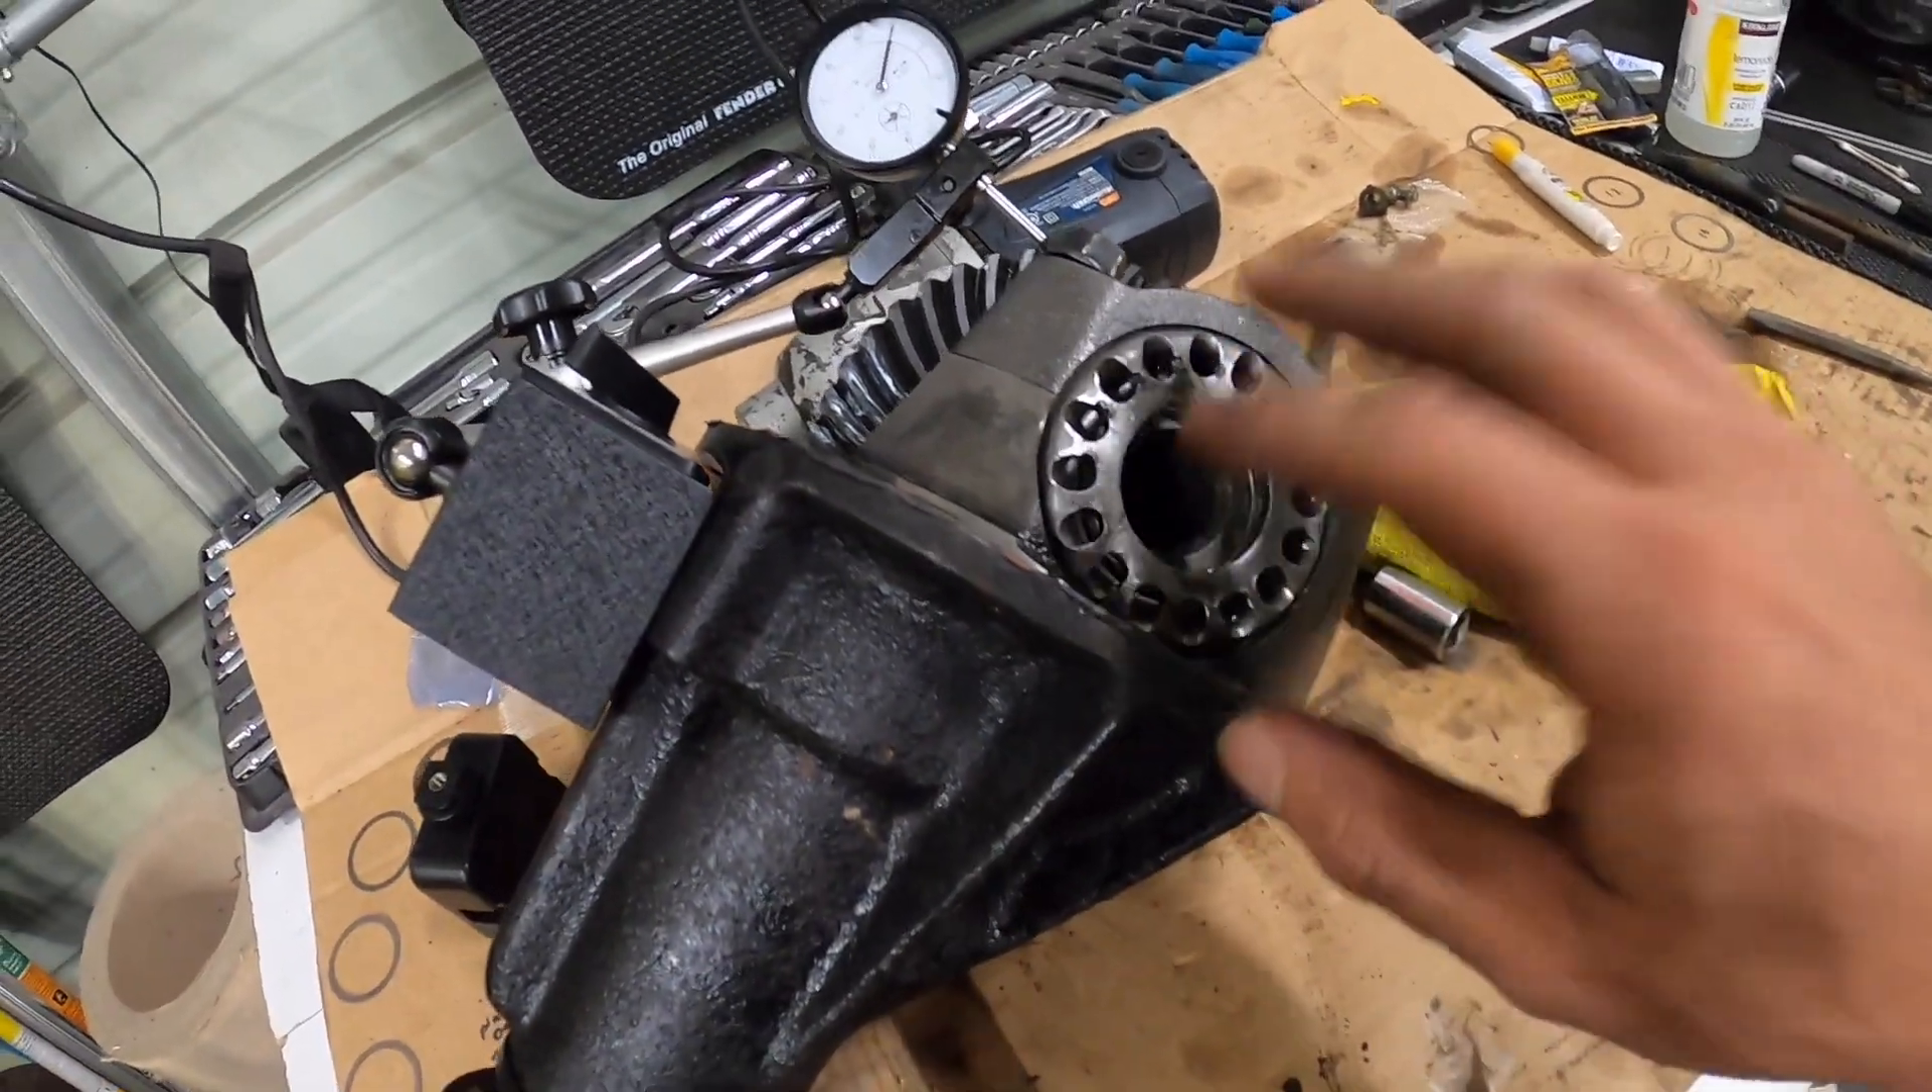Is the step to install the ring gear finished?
Yes.